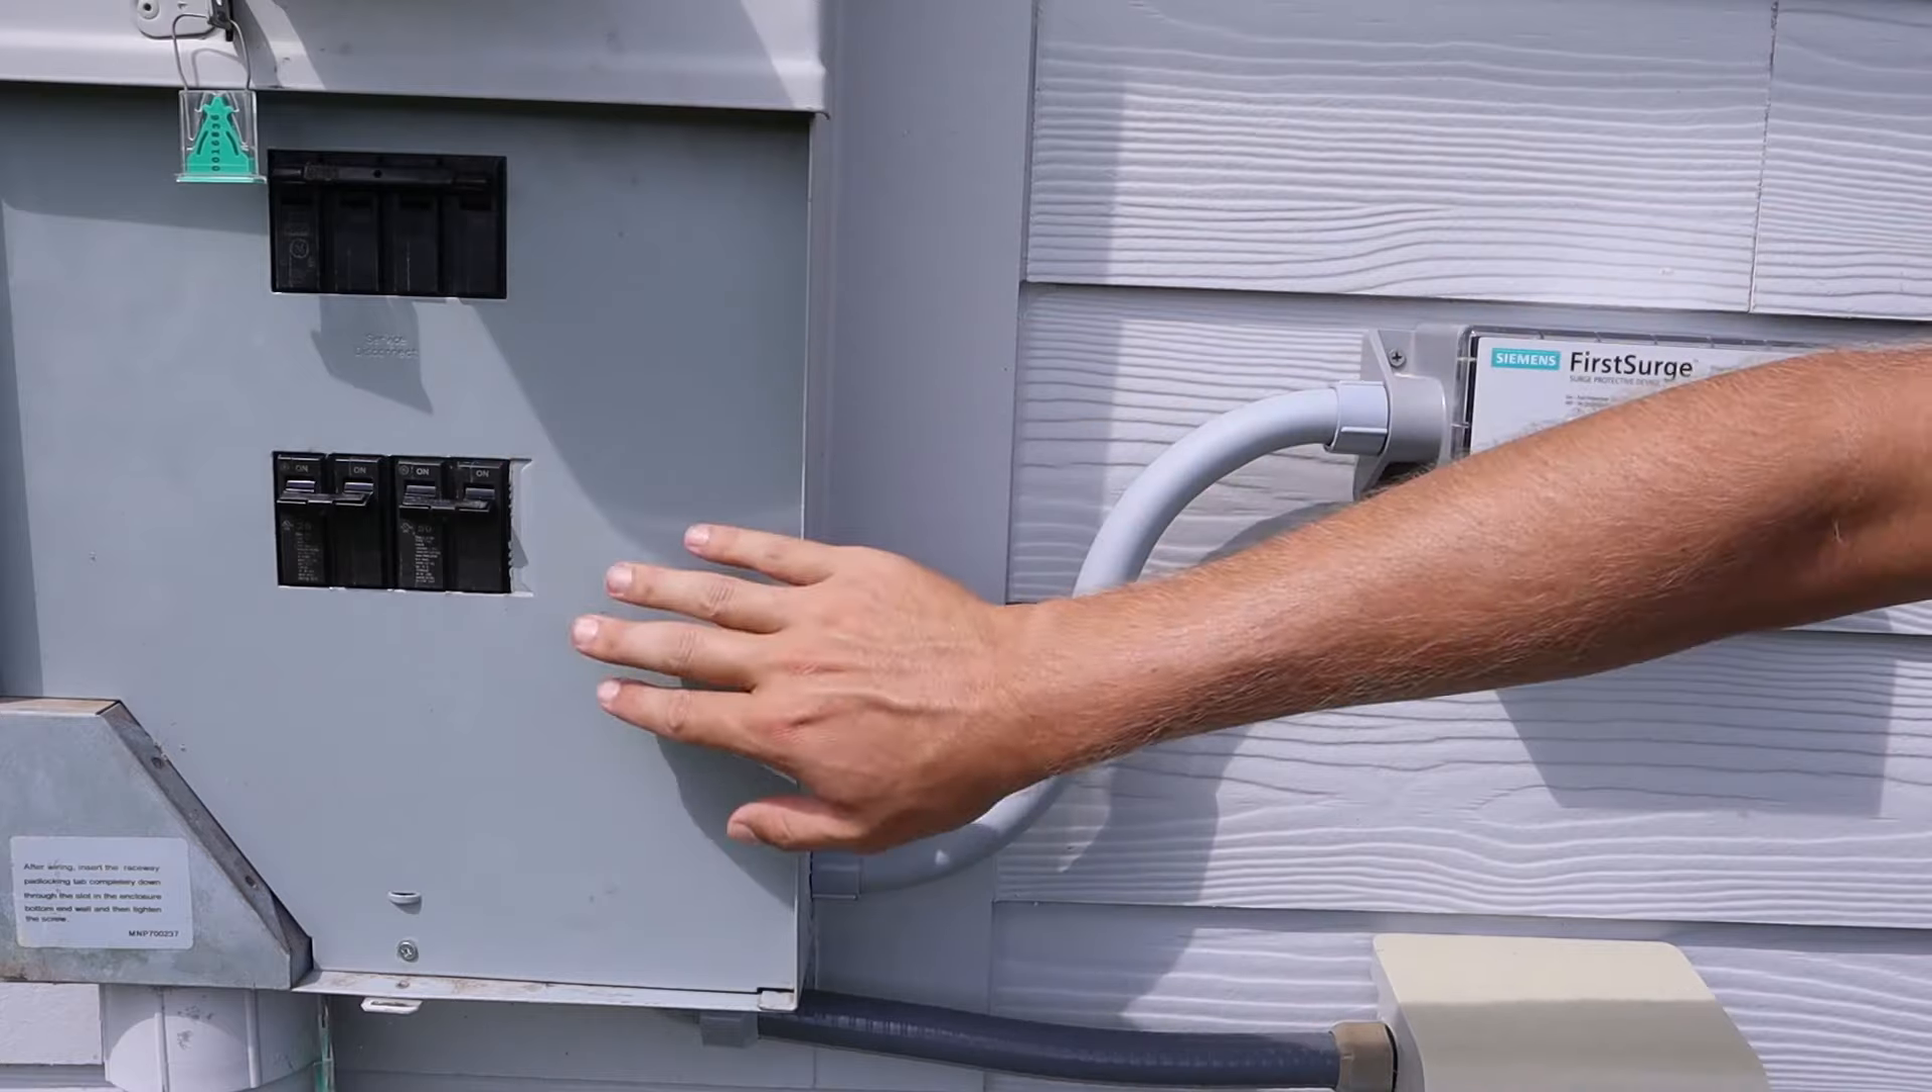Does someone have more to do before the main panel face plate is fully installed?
No.